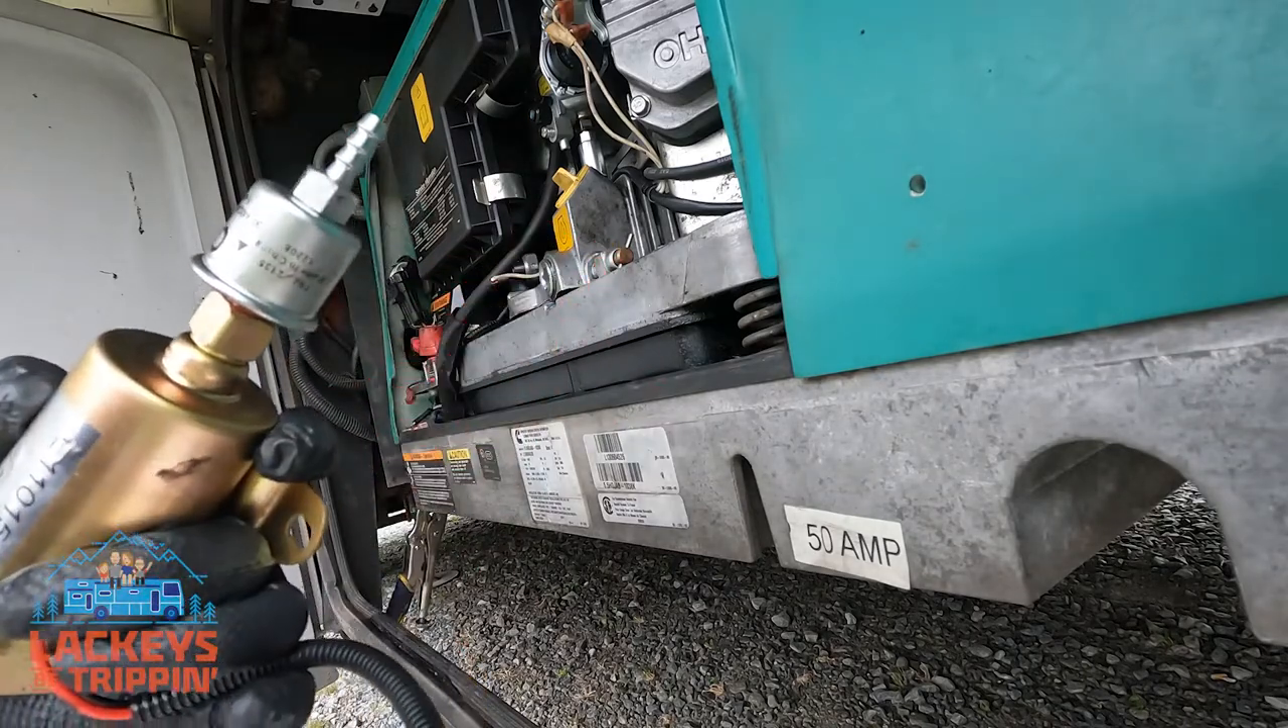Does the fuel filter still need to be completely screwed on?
No.